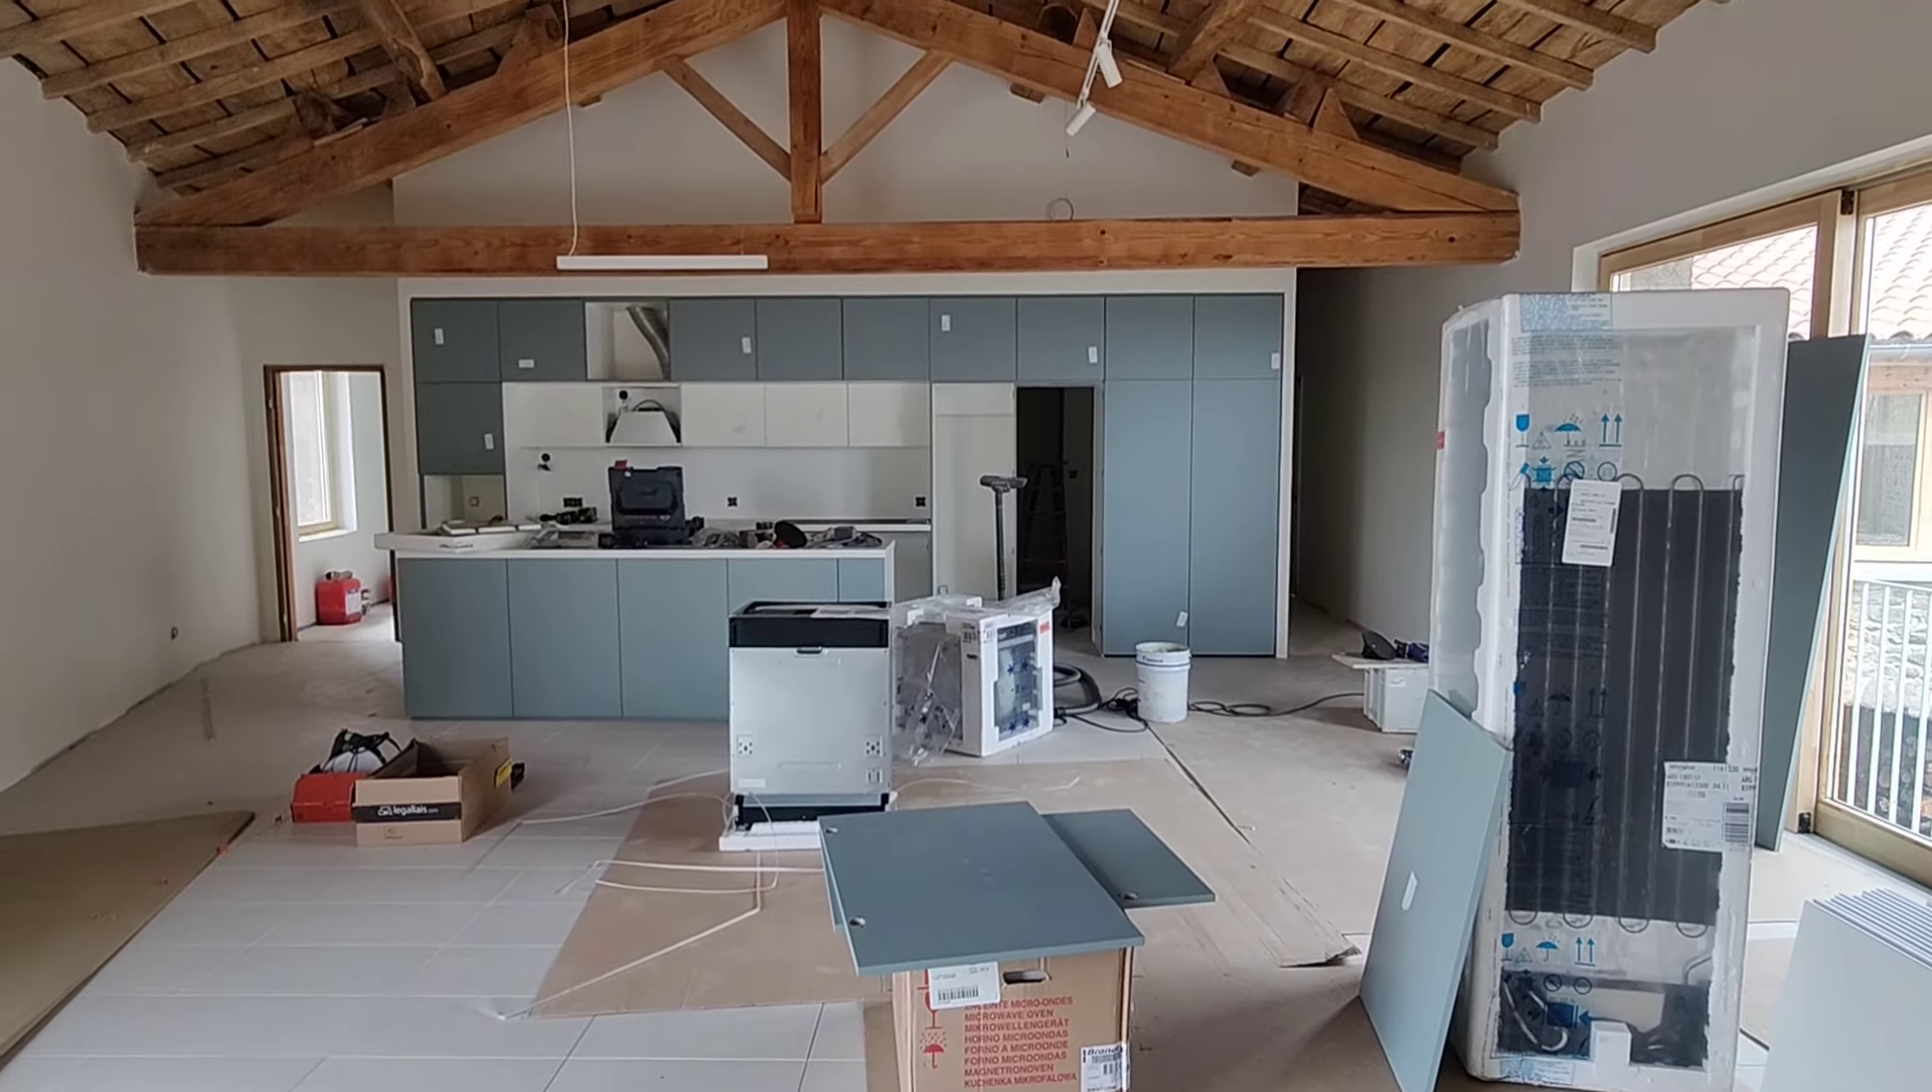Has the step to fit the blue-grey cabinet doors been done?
No.